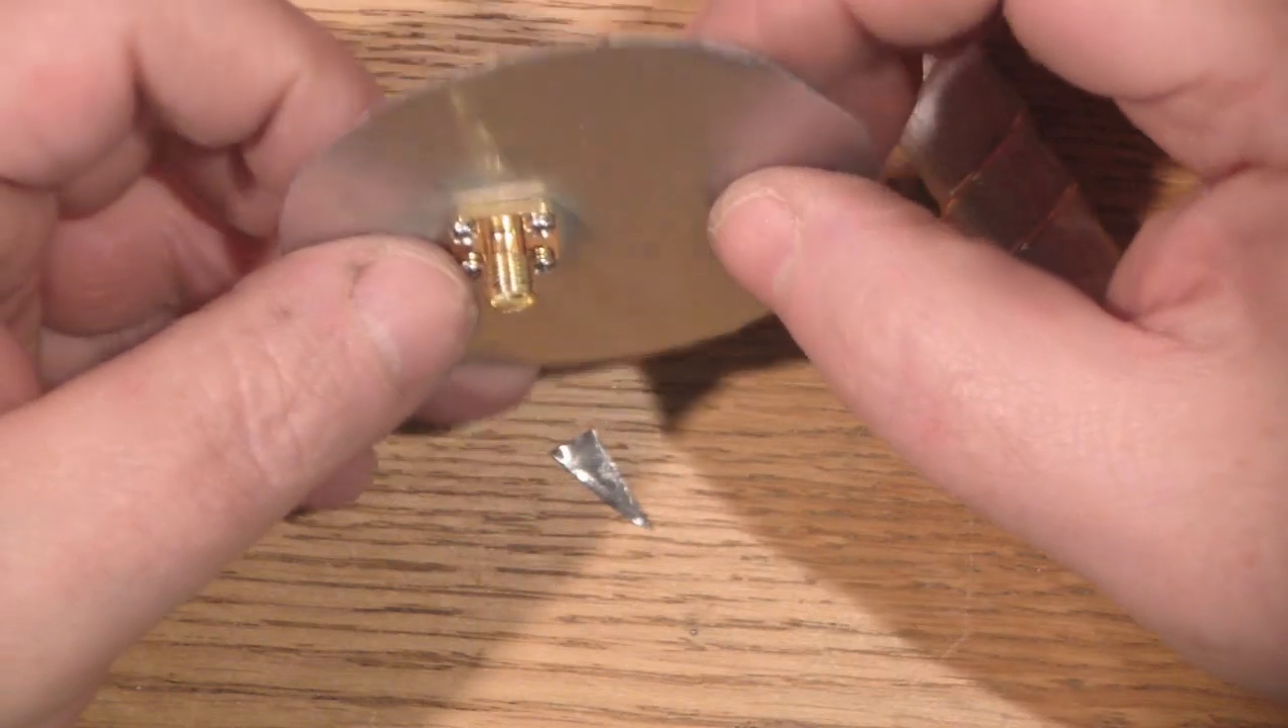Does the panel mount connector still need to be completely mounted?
No.